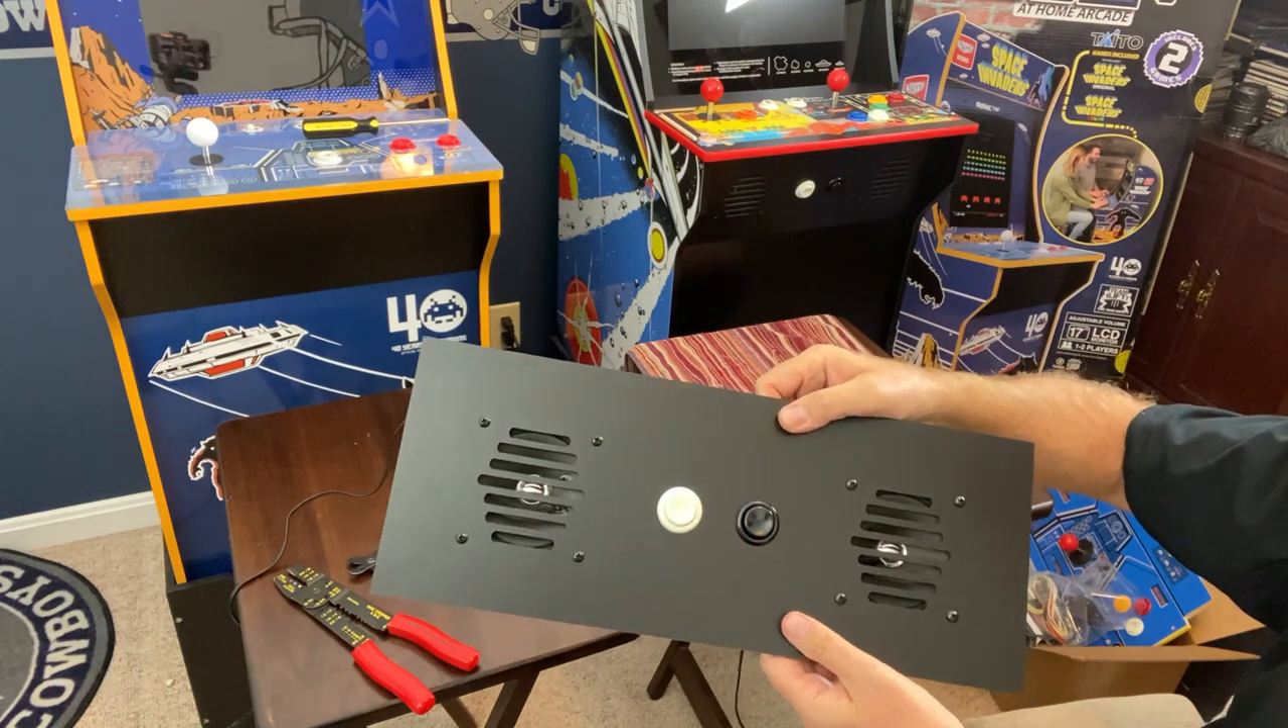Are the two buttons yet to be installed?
No.